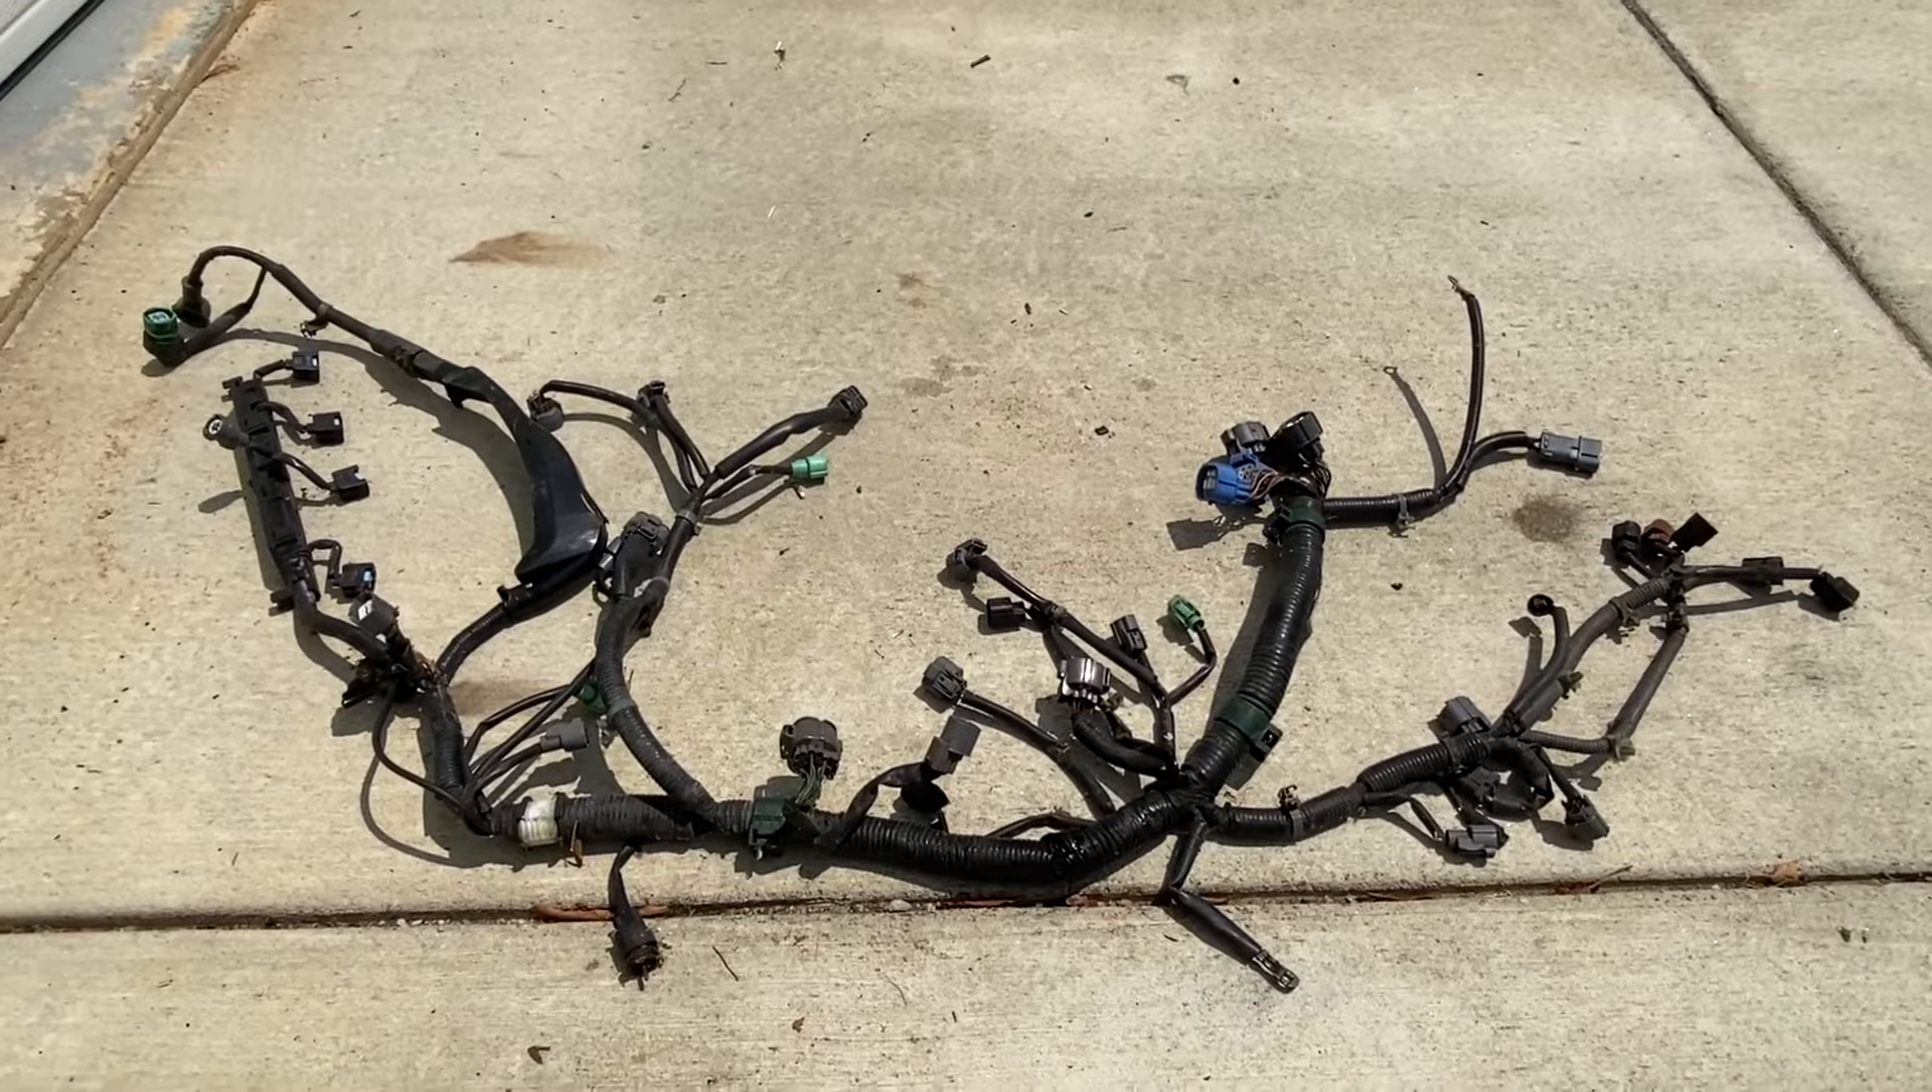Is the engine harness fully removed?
Yes.